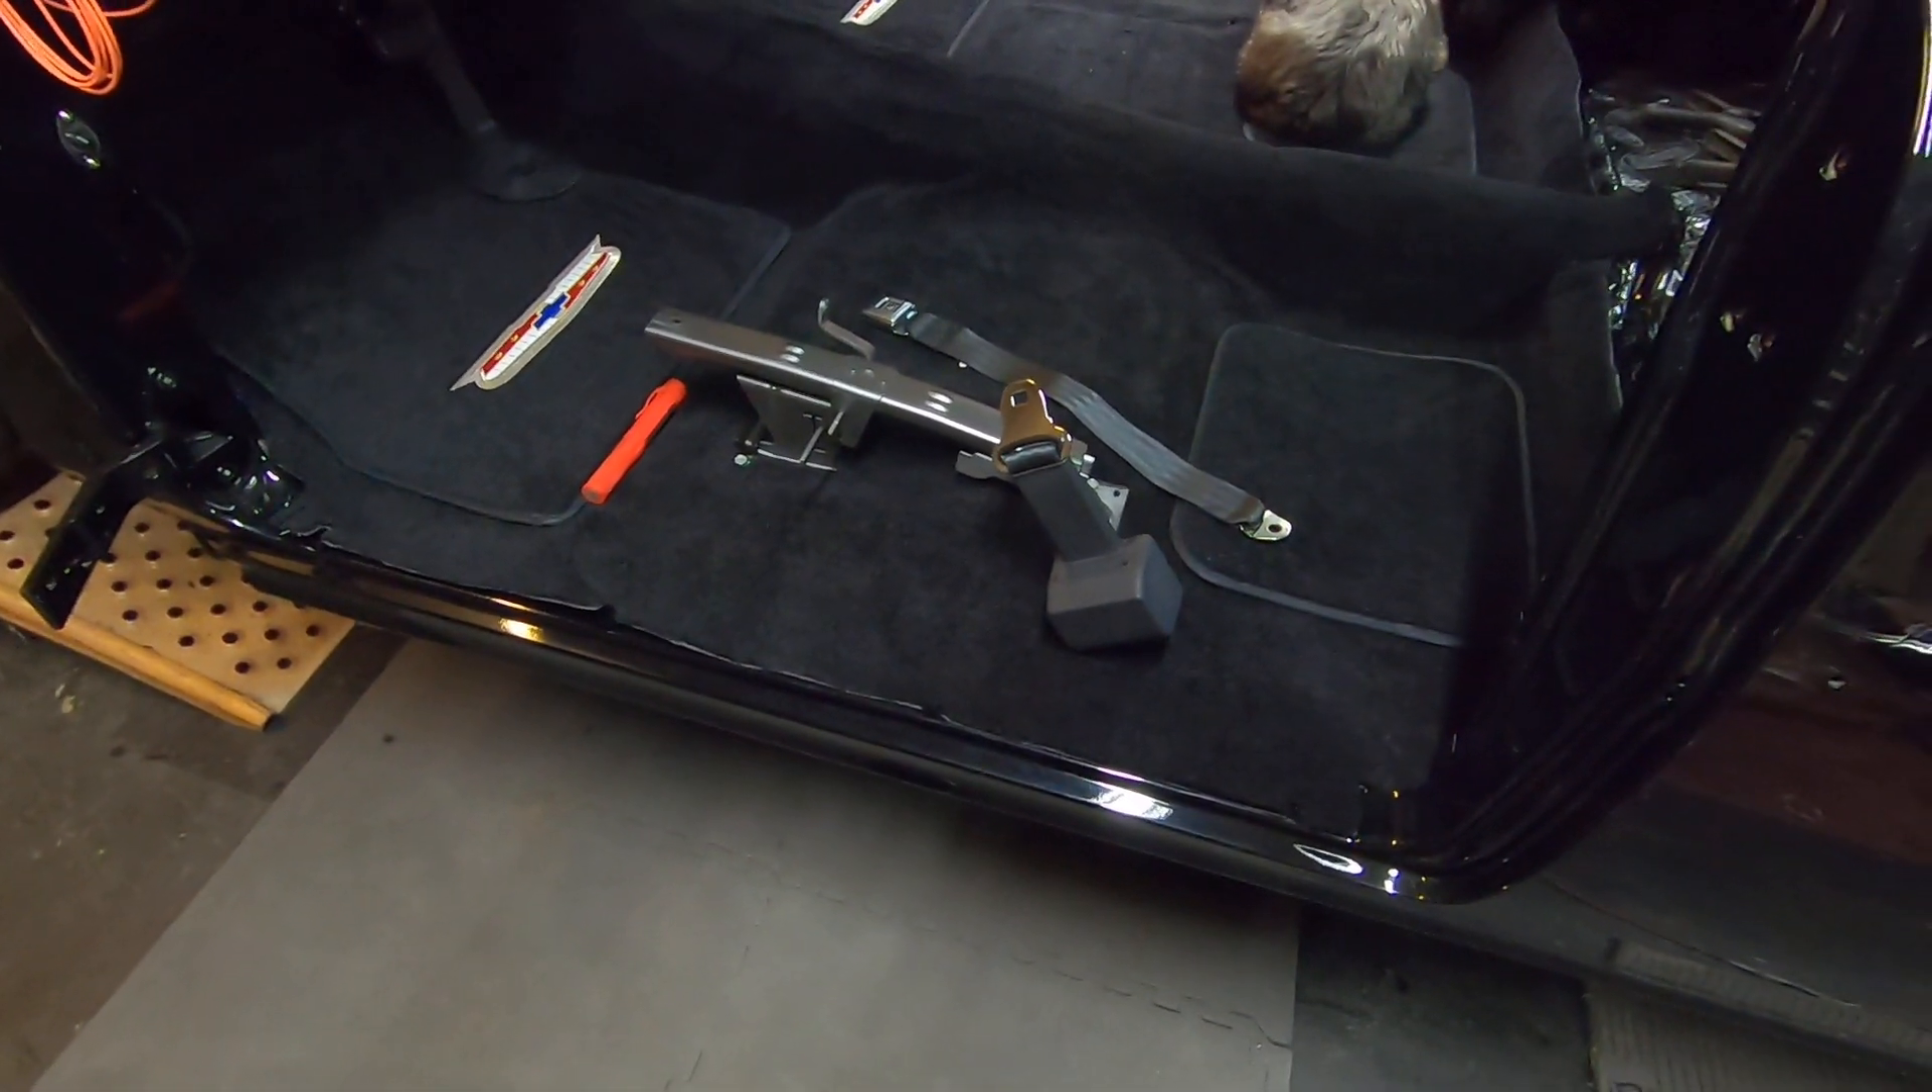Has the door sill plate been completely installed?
No.